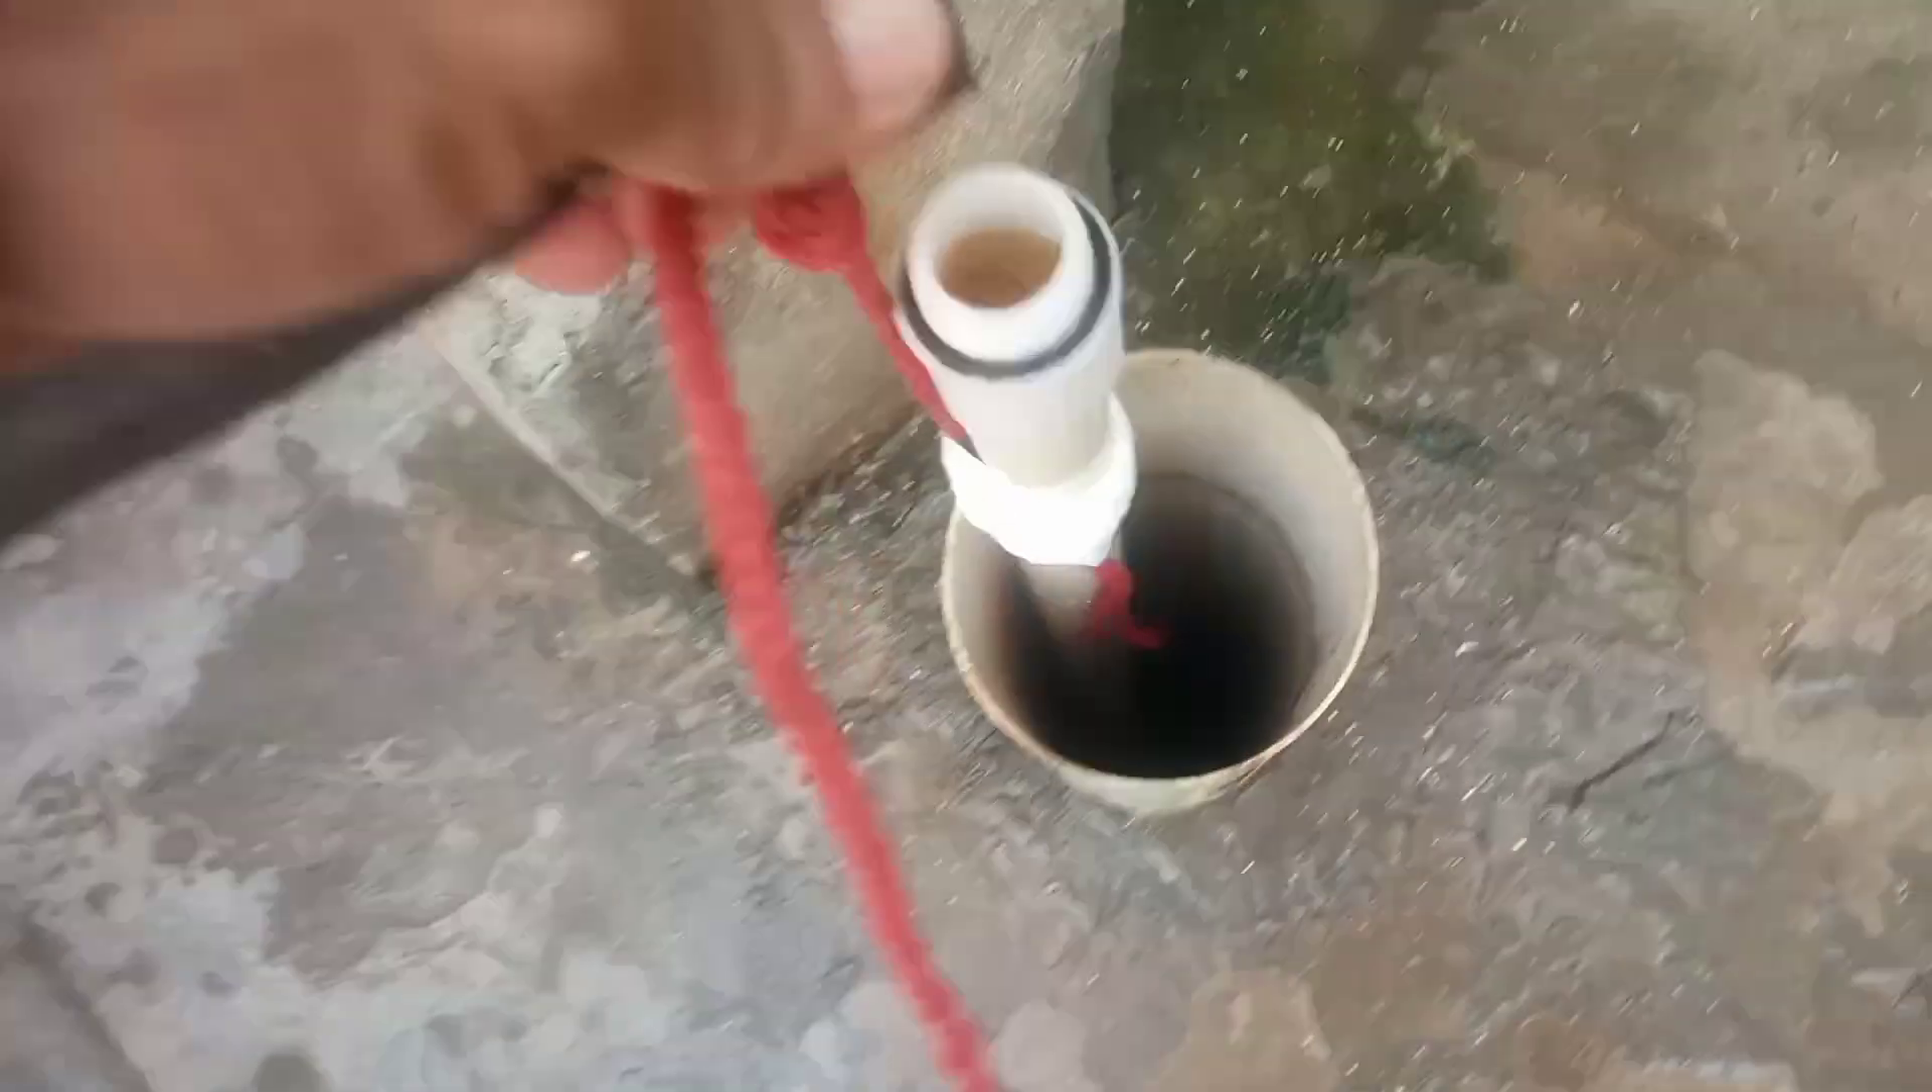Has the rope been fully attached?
Yes.